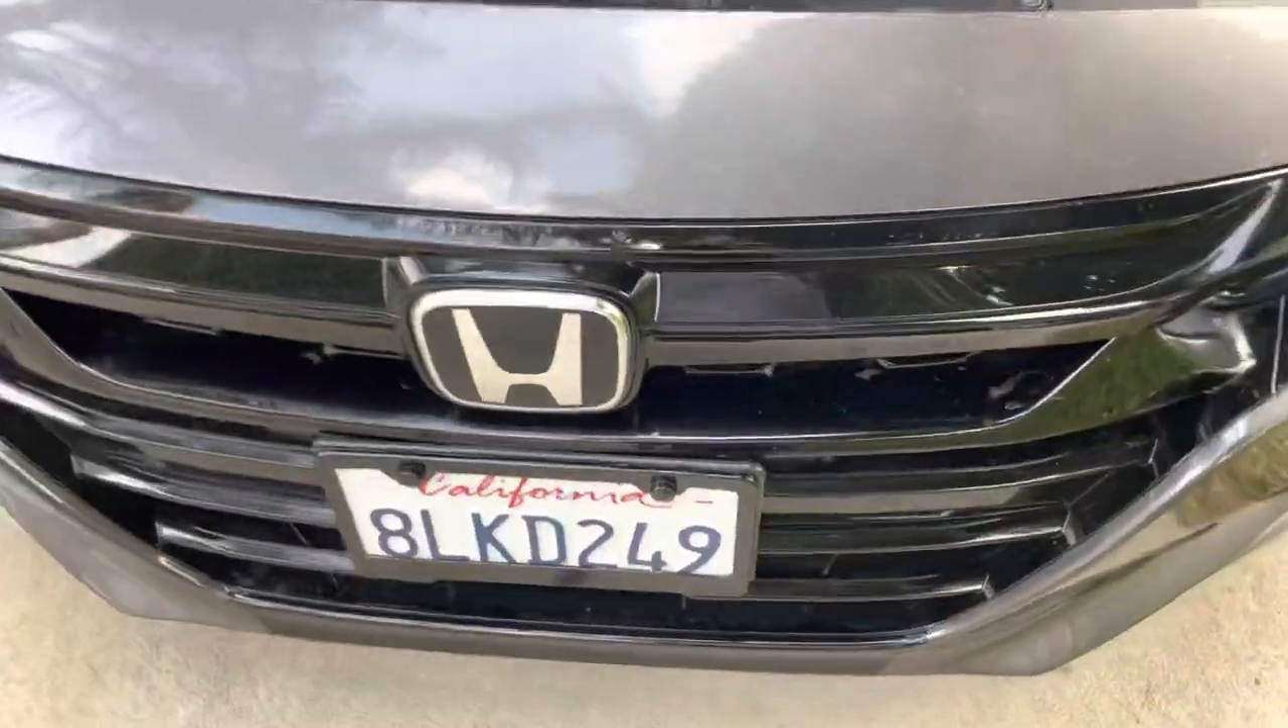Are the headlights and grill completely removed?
No.